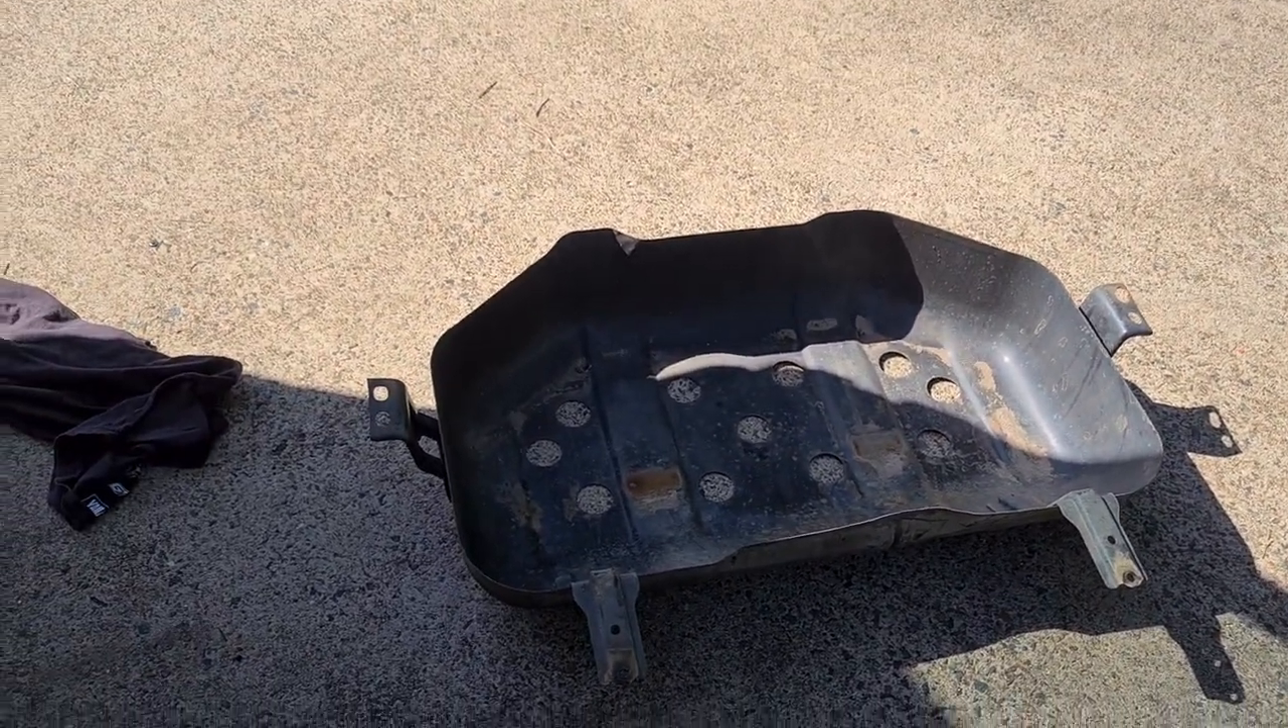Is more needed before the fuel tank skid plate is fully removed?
No.